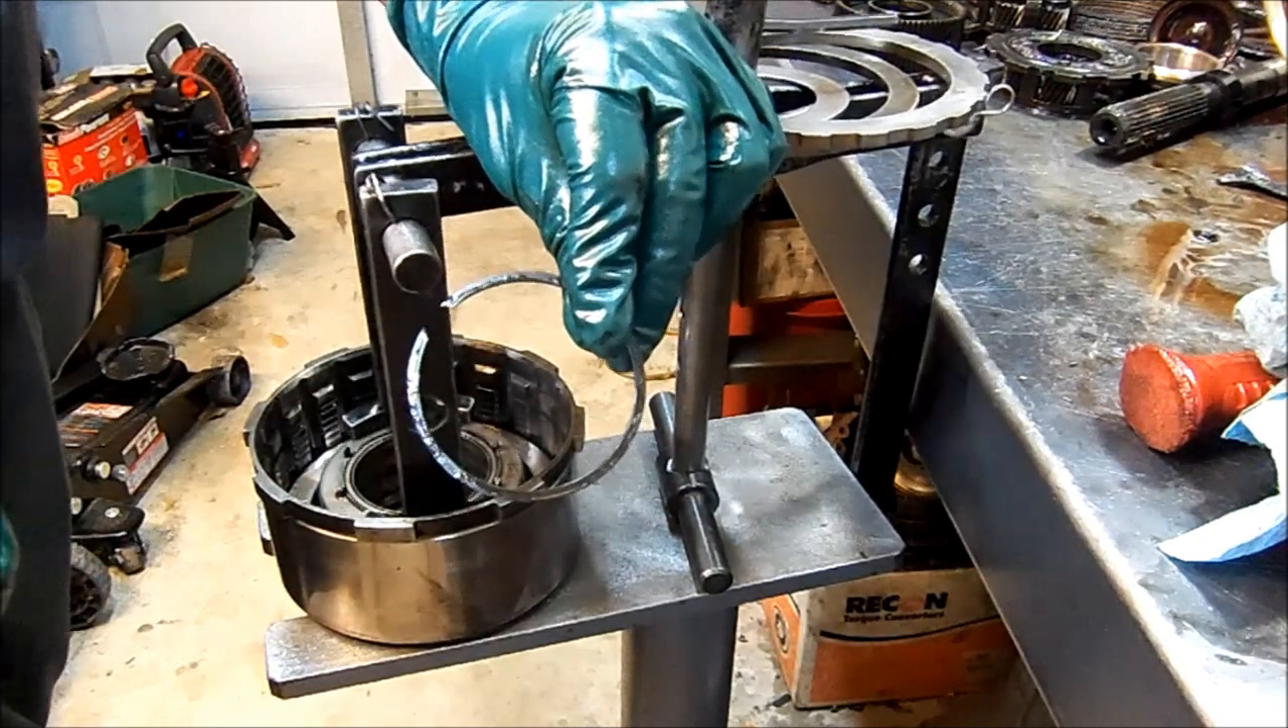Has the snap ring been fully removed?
Yes.